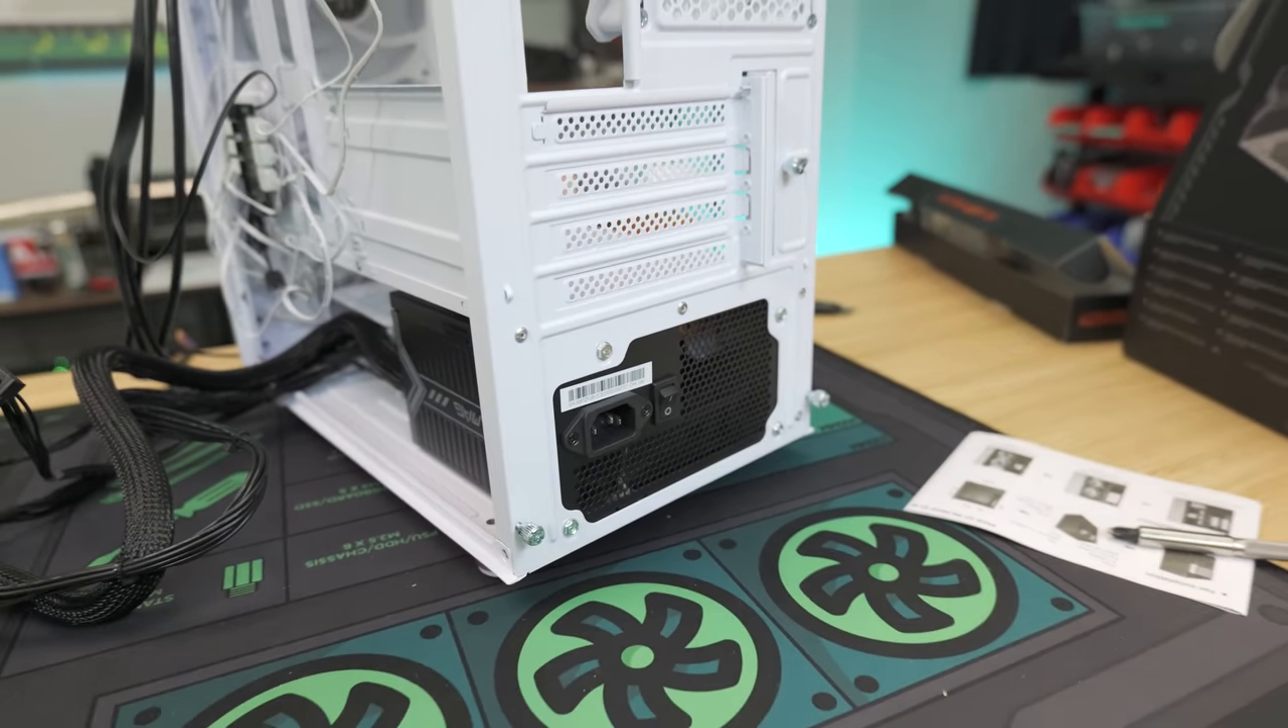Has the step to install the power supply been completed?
Yes.